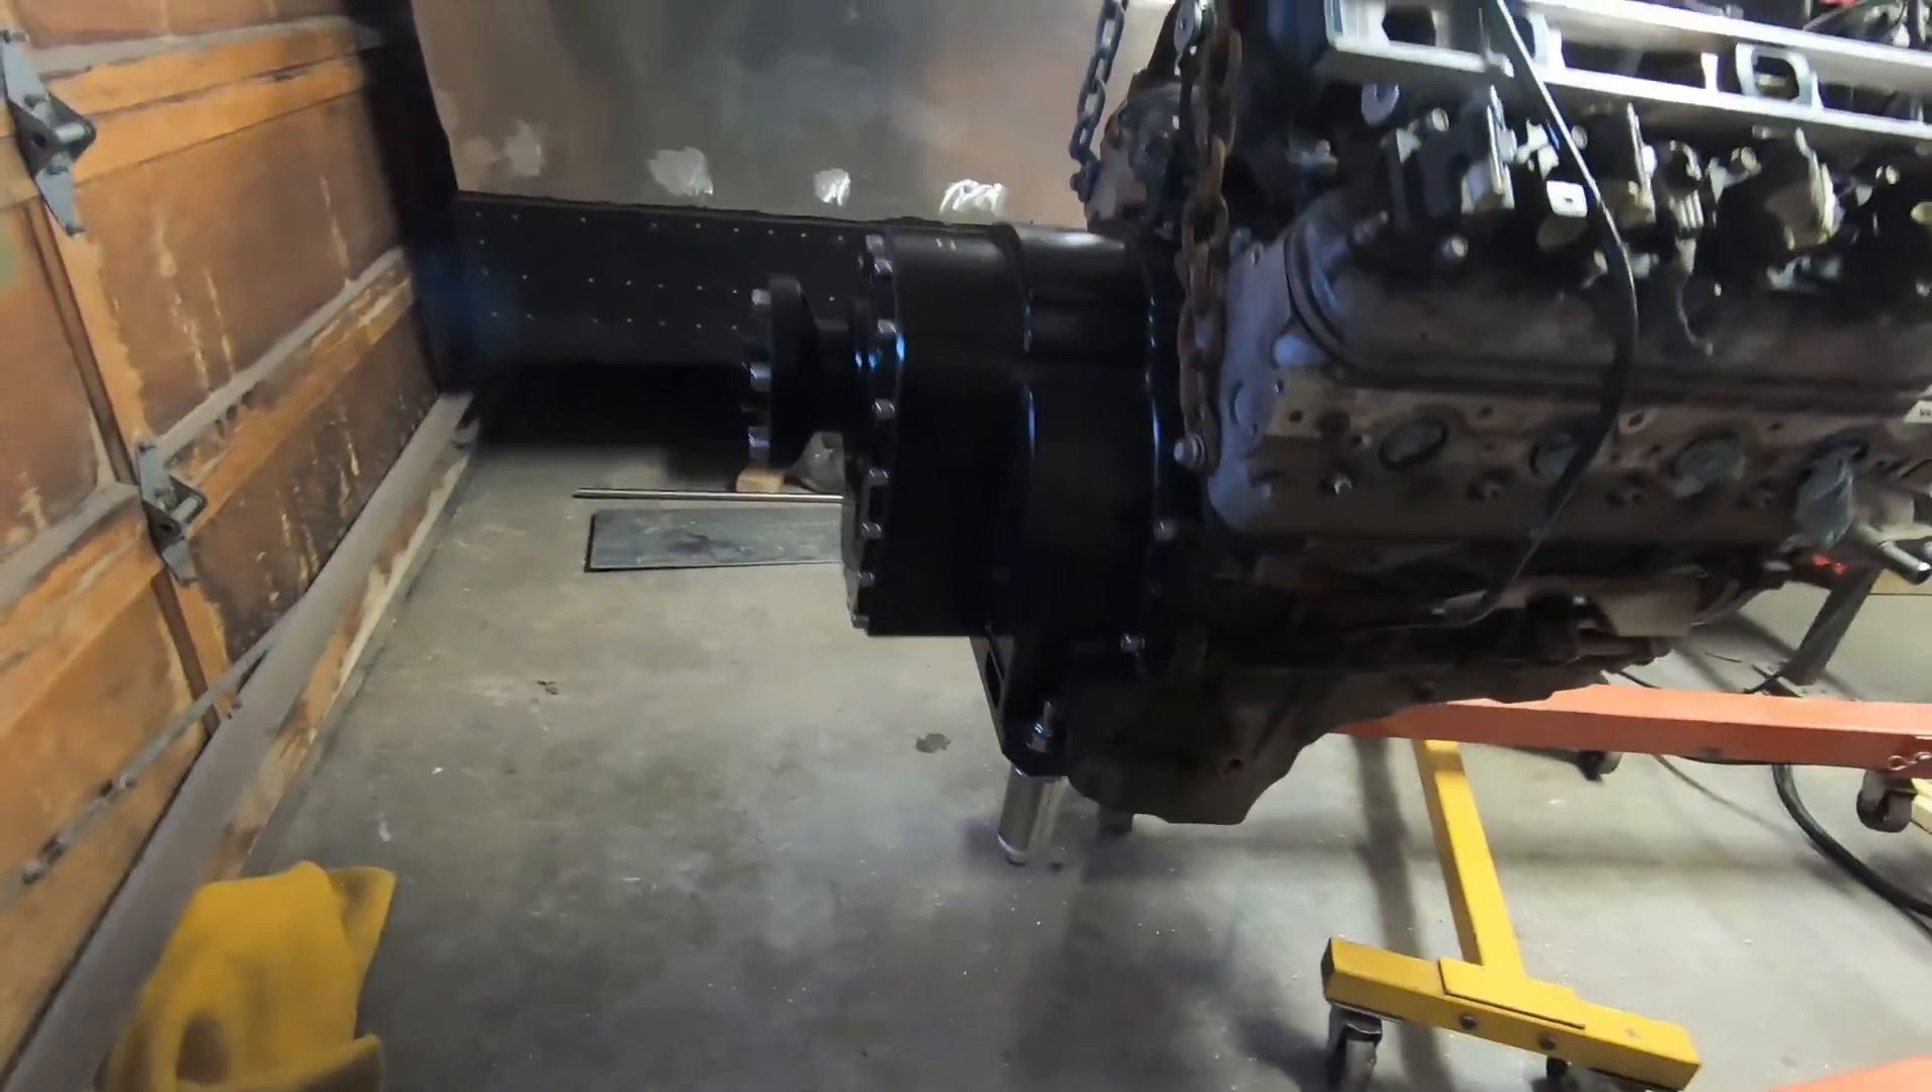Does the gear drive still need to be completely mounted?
No.